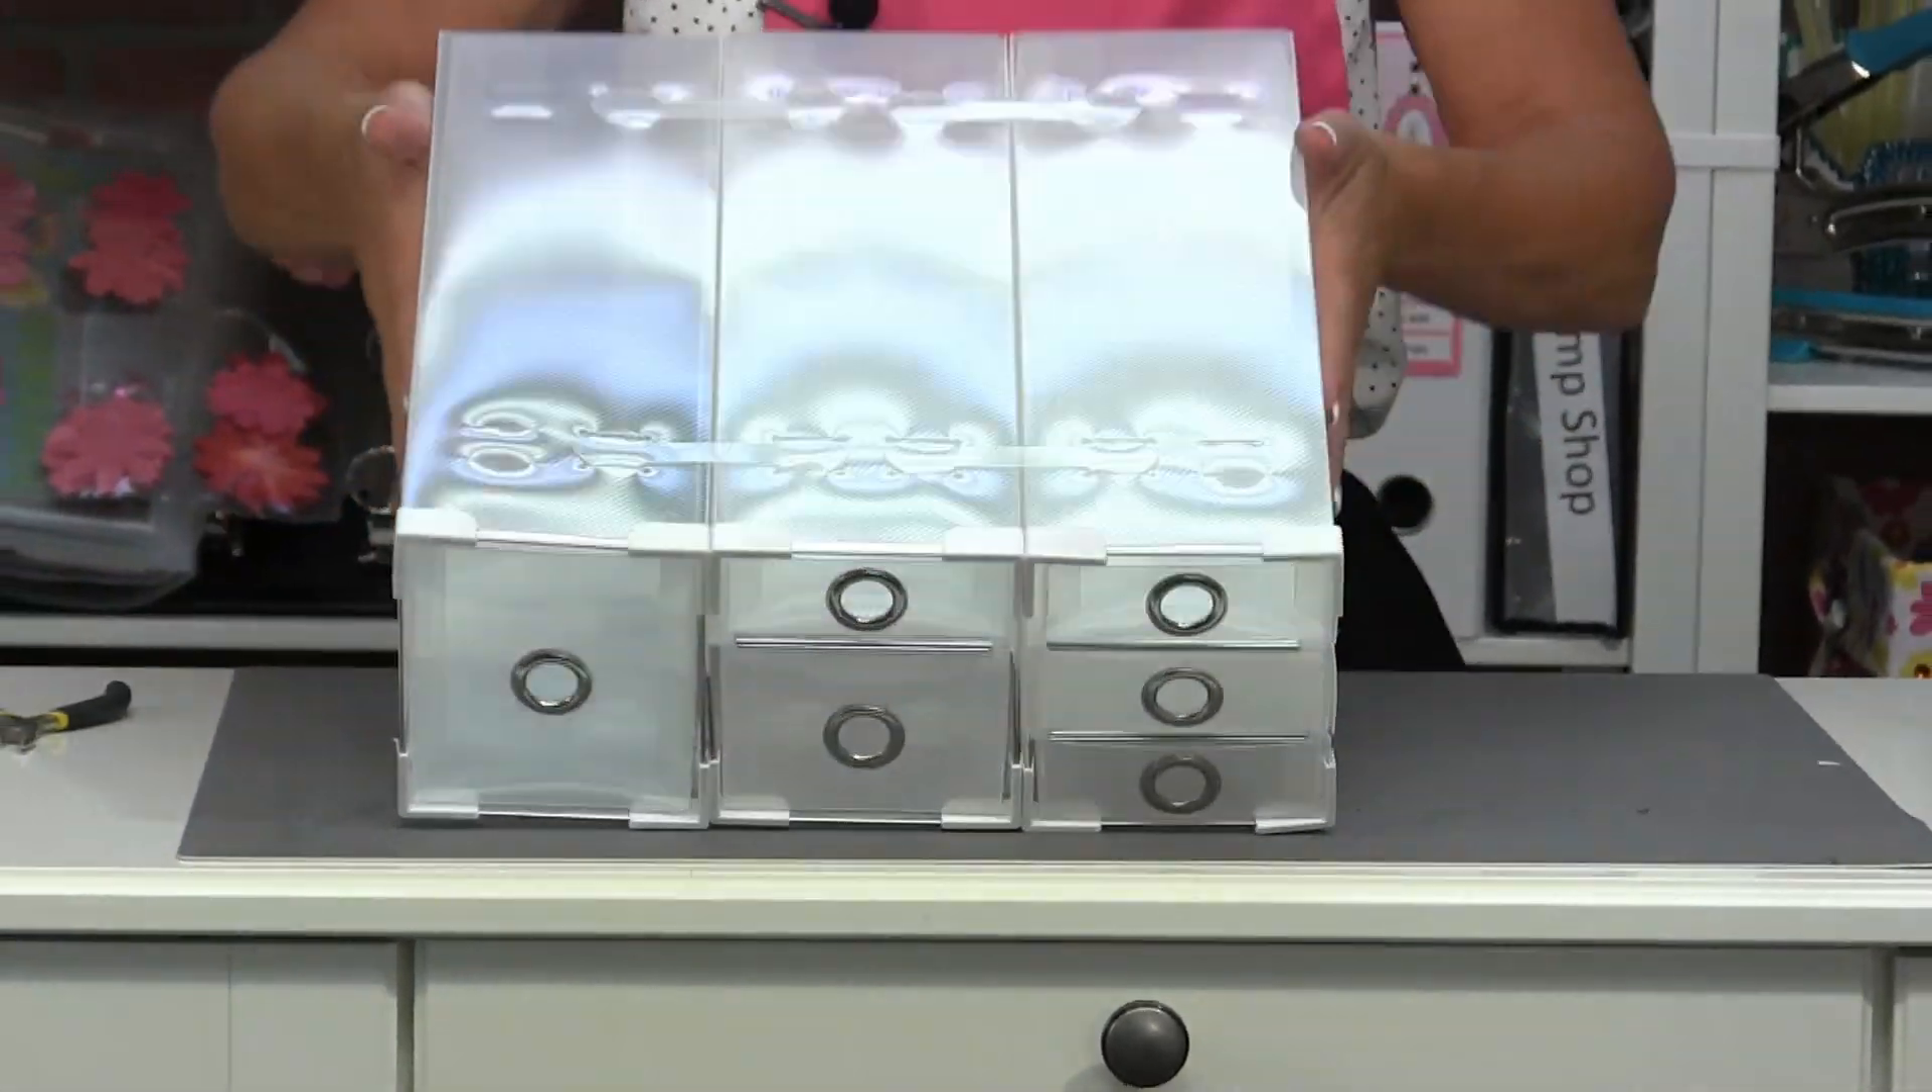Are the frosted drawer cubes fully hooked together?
Yes.